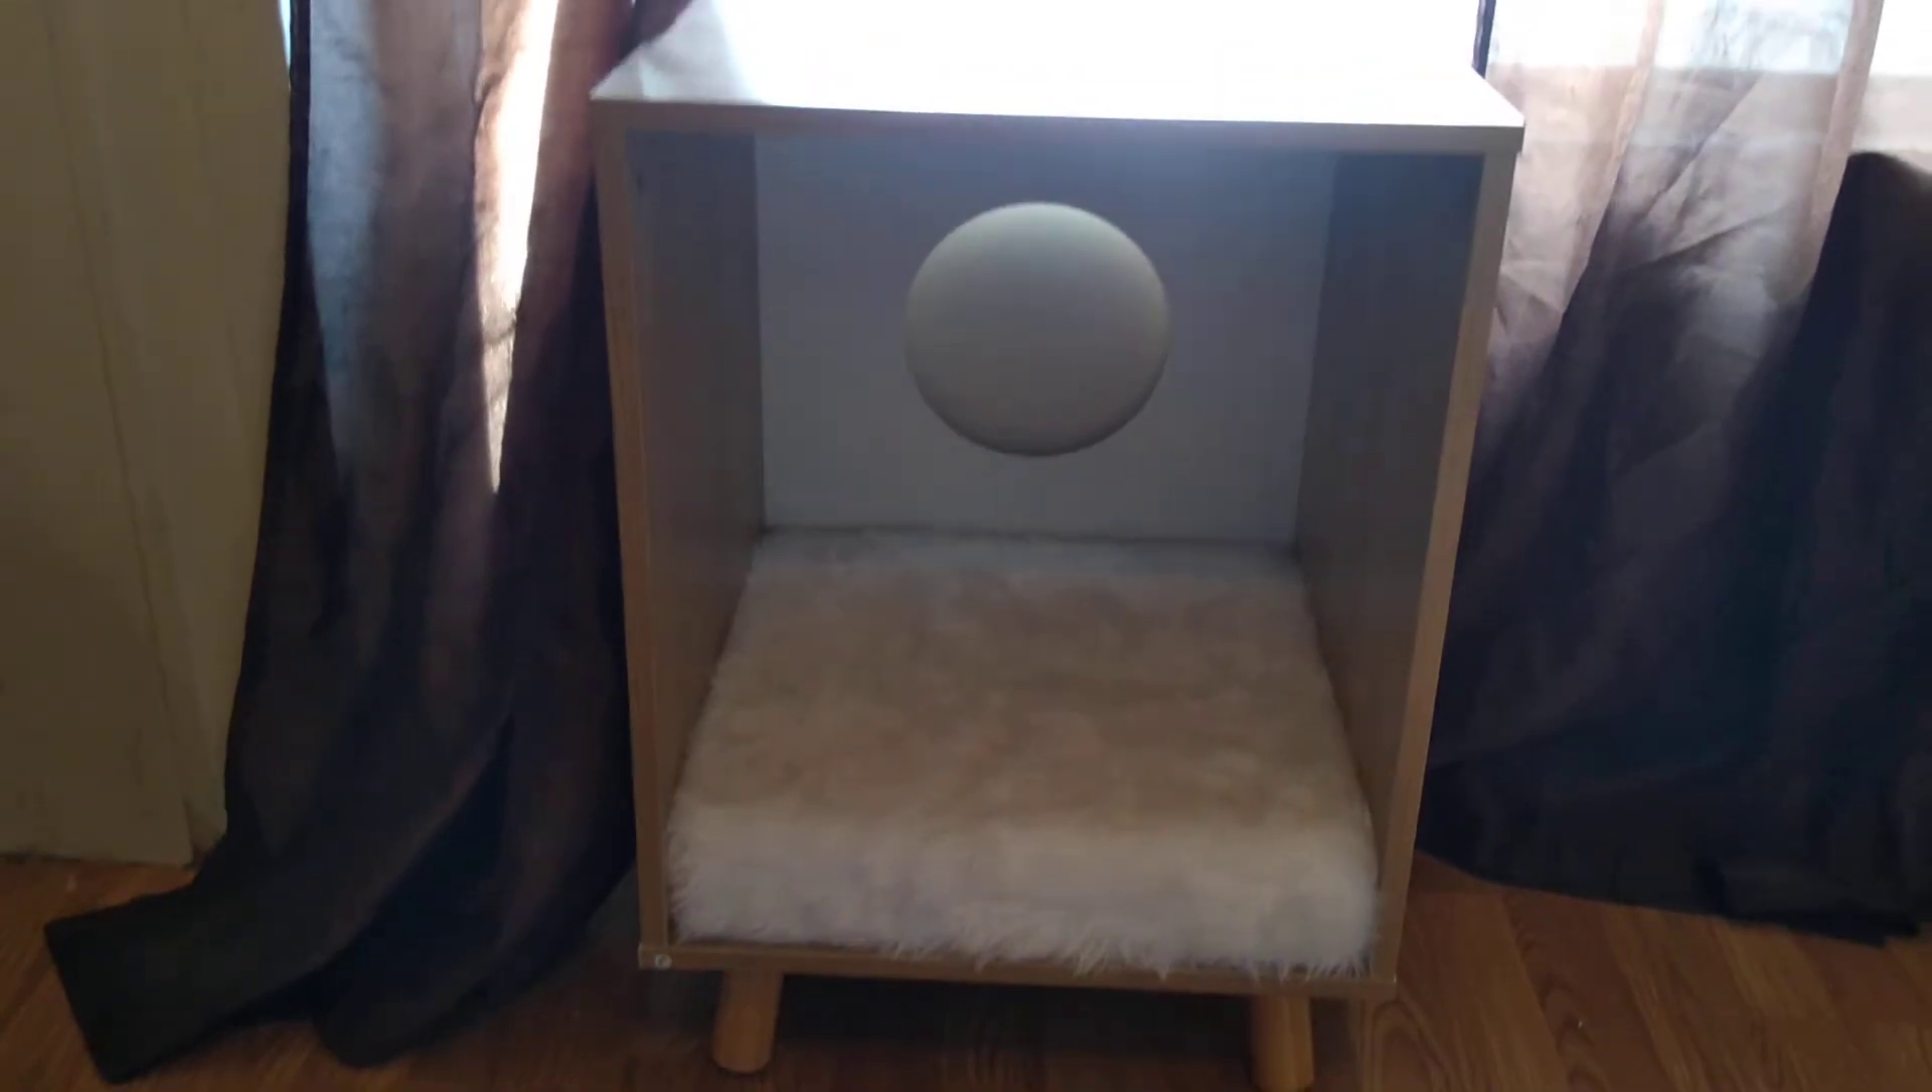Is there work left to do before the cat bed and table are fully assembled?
No.